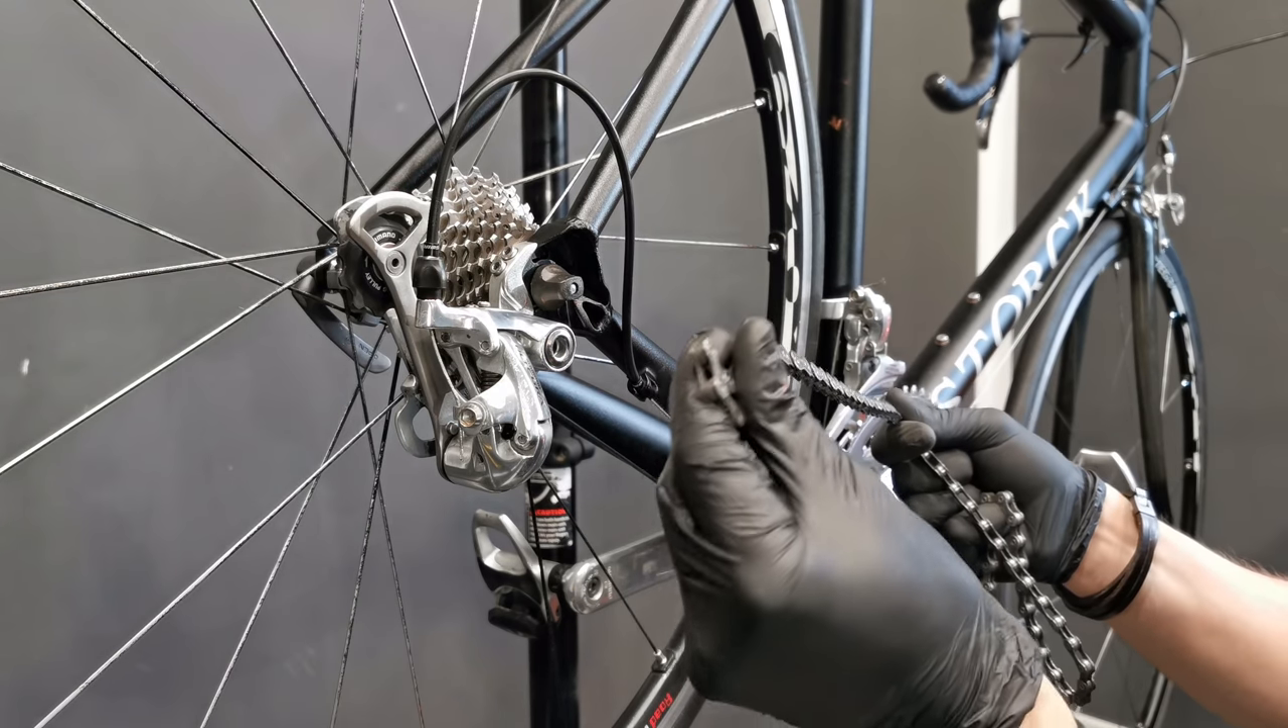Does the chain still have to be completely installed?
Yes.